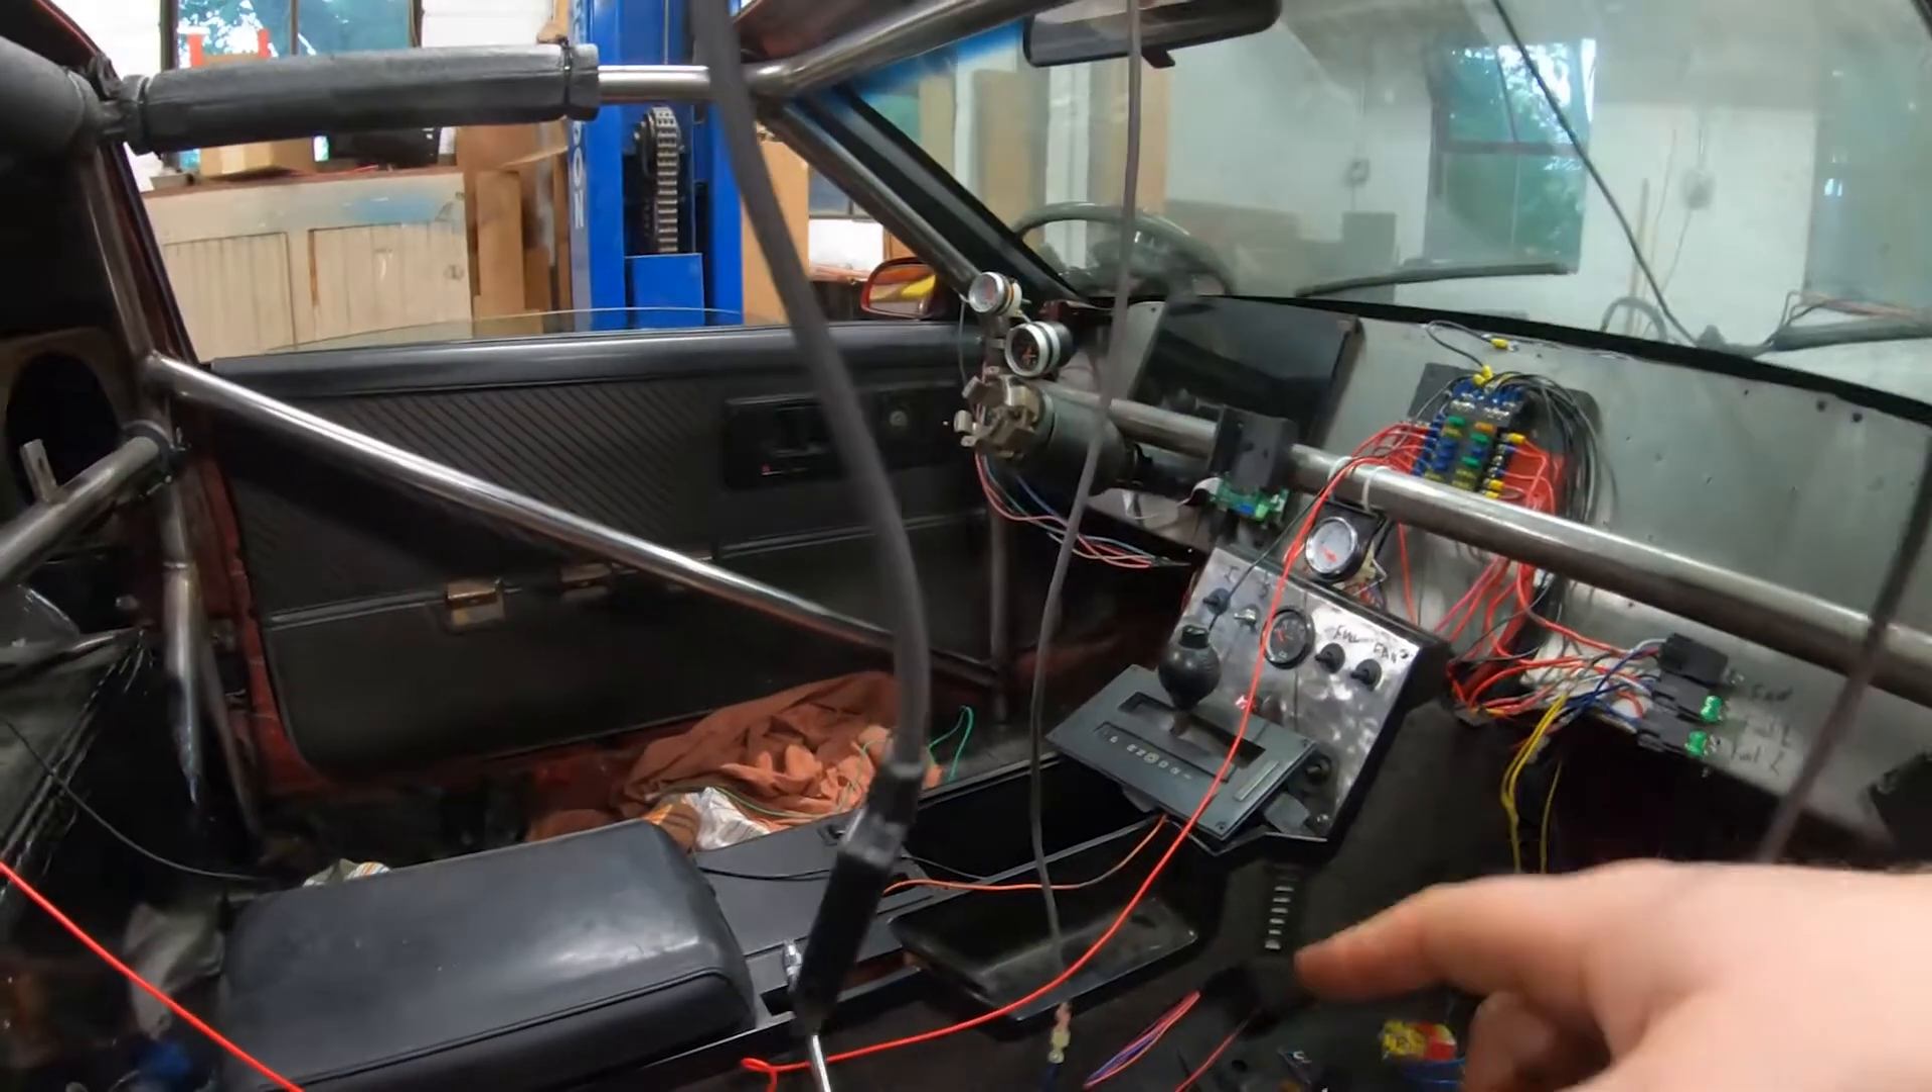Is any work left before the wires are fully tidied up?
Yes.